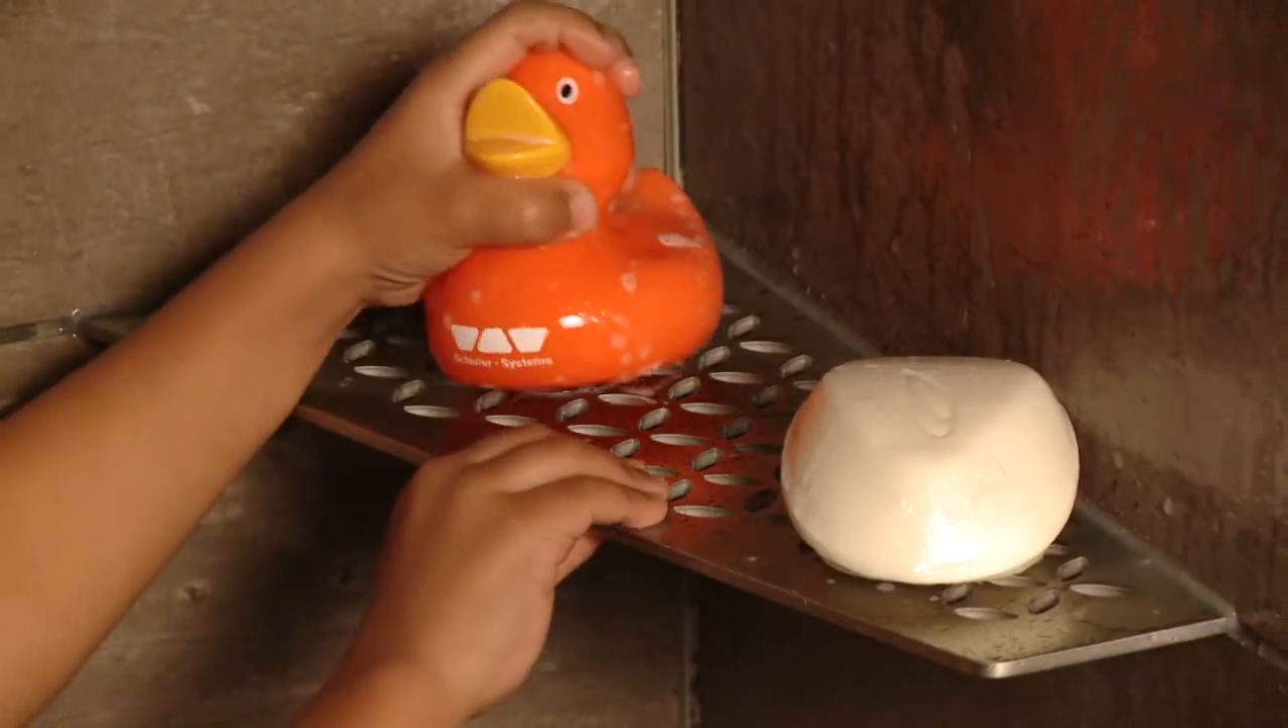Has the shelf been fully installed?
Yes.